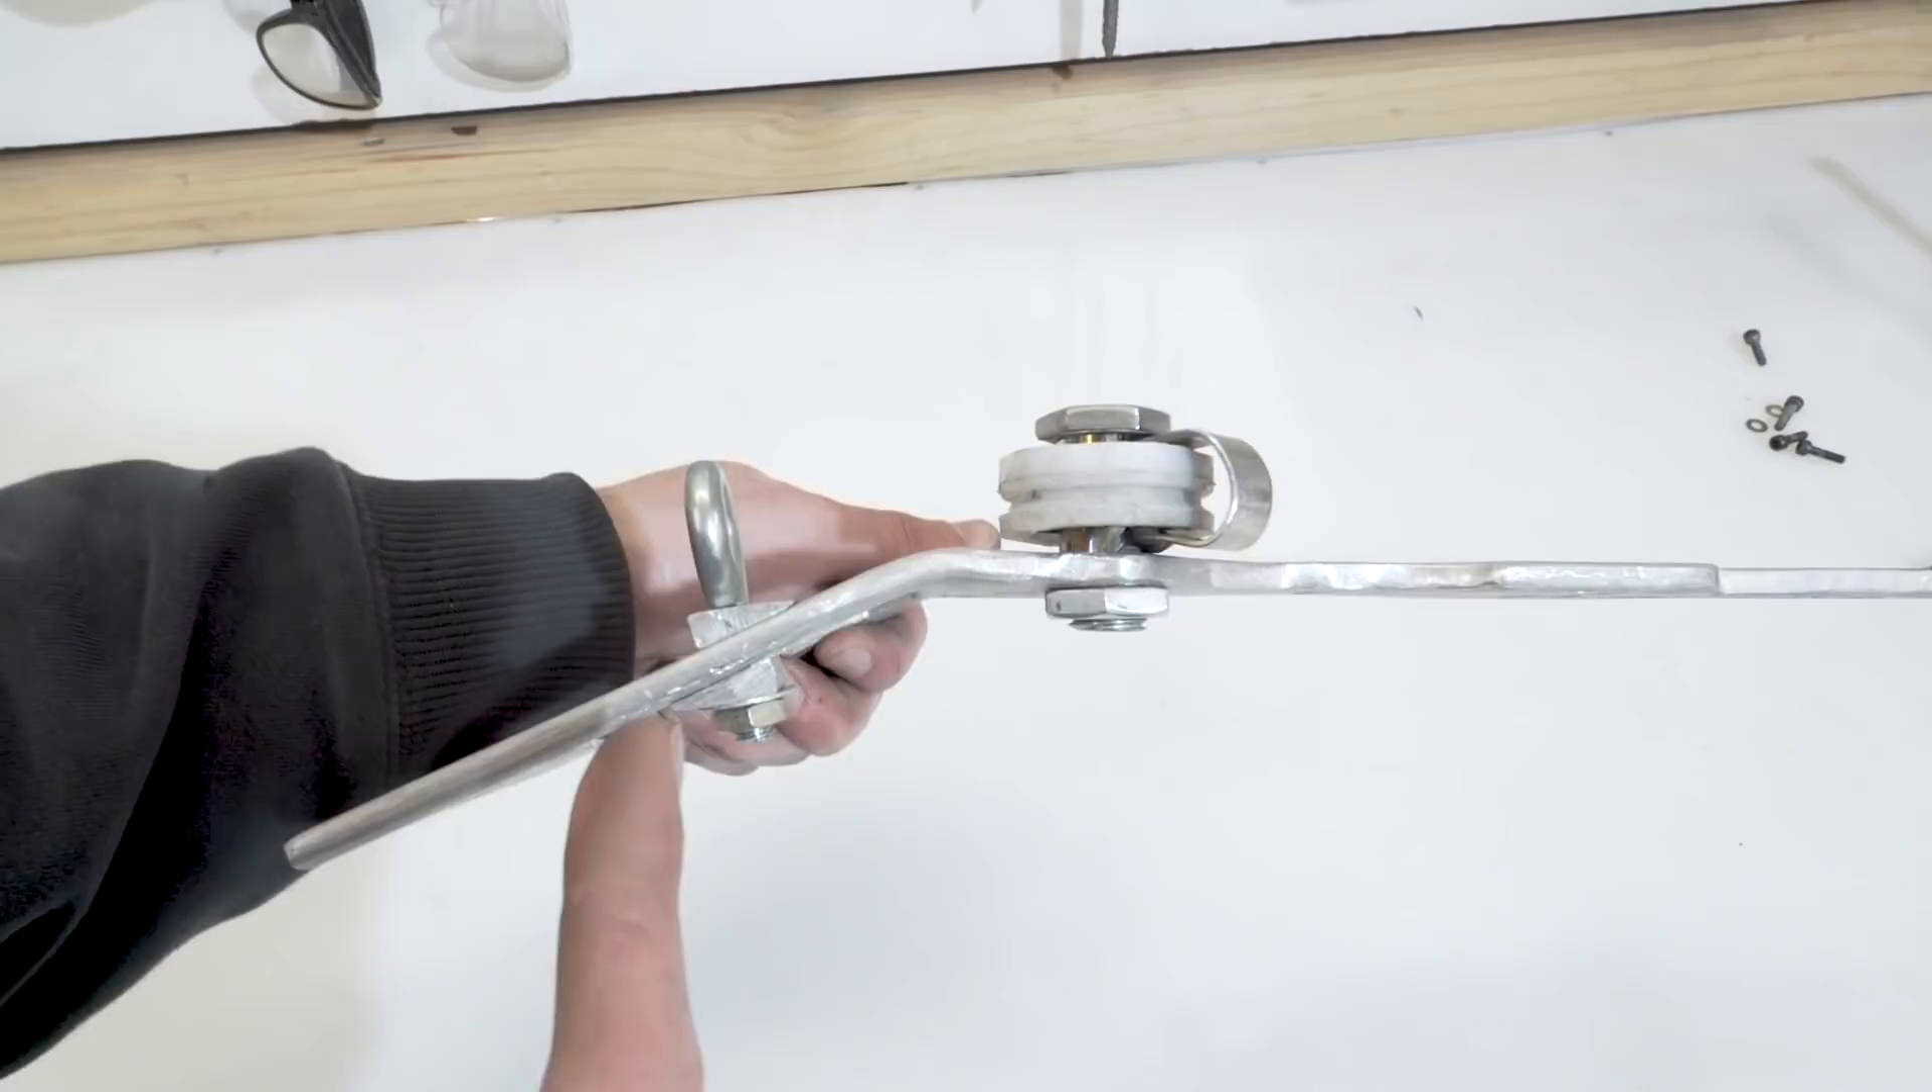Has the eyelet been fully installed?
Yes.